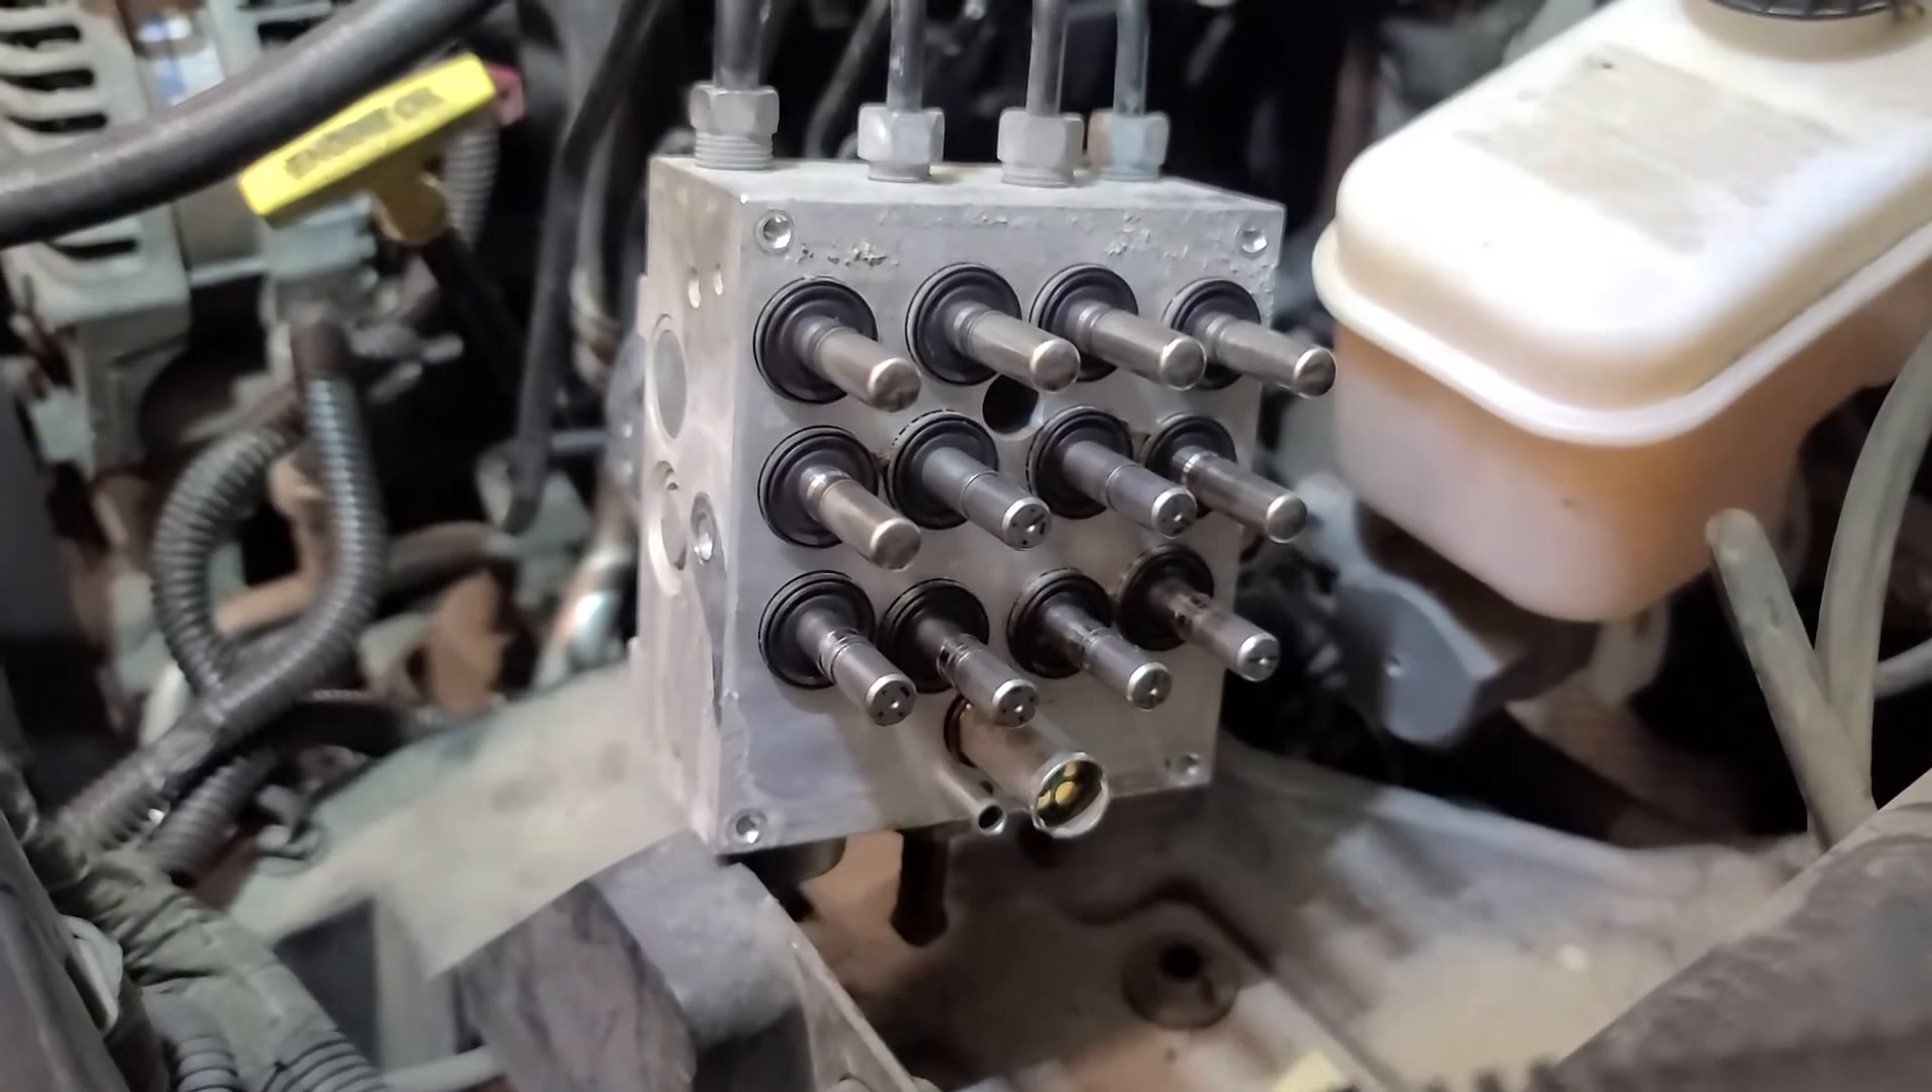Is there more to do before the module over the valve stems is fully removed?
No.